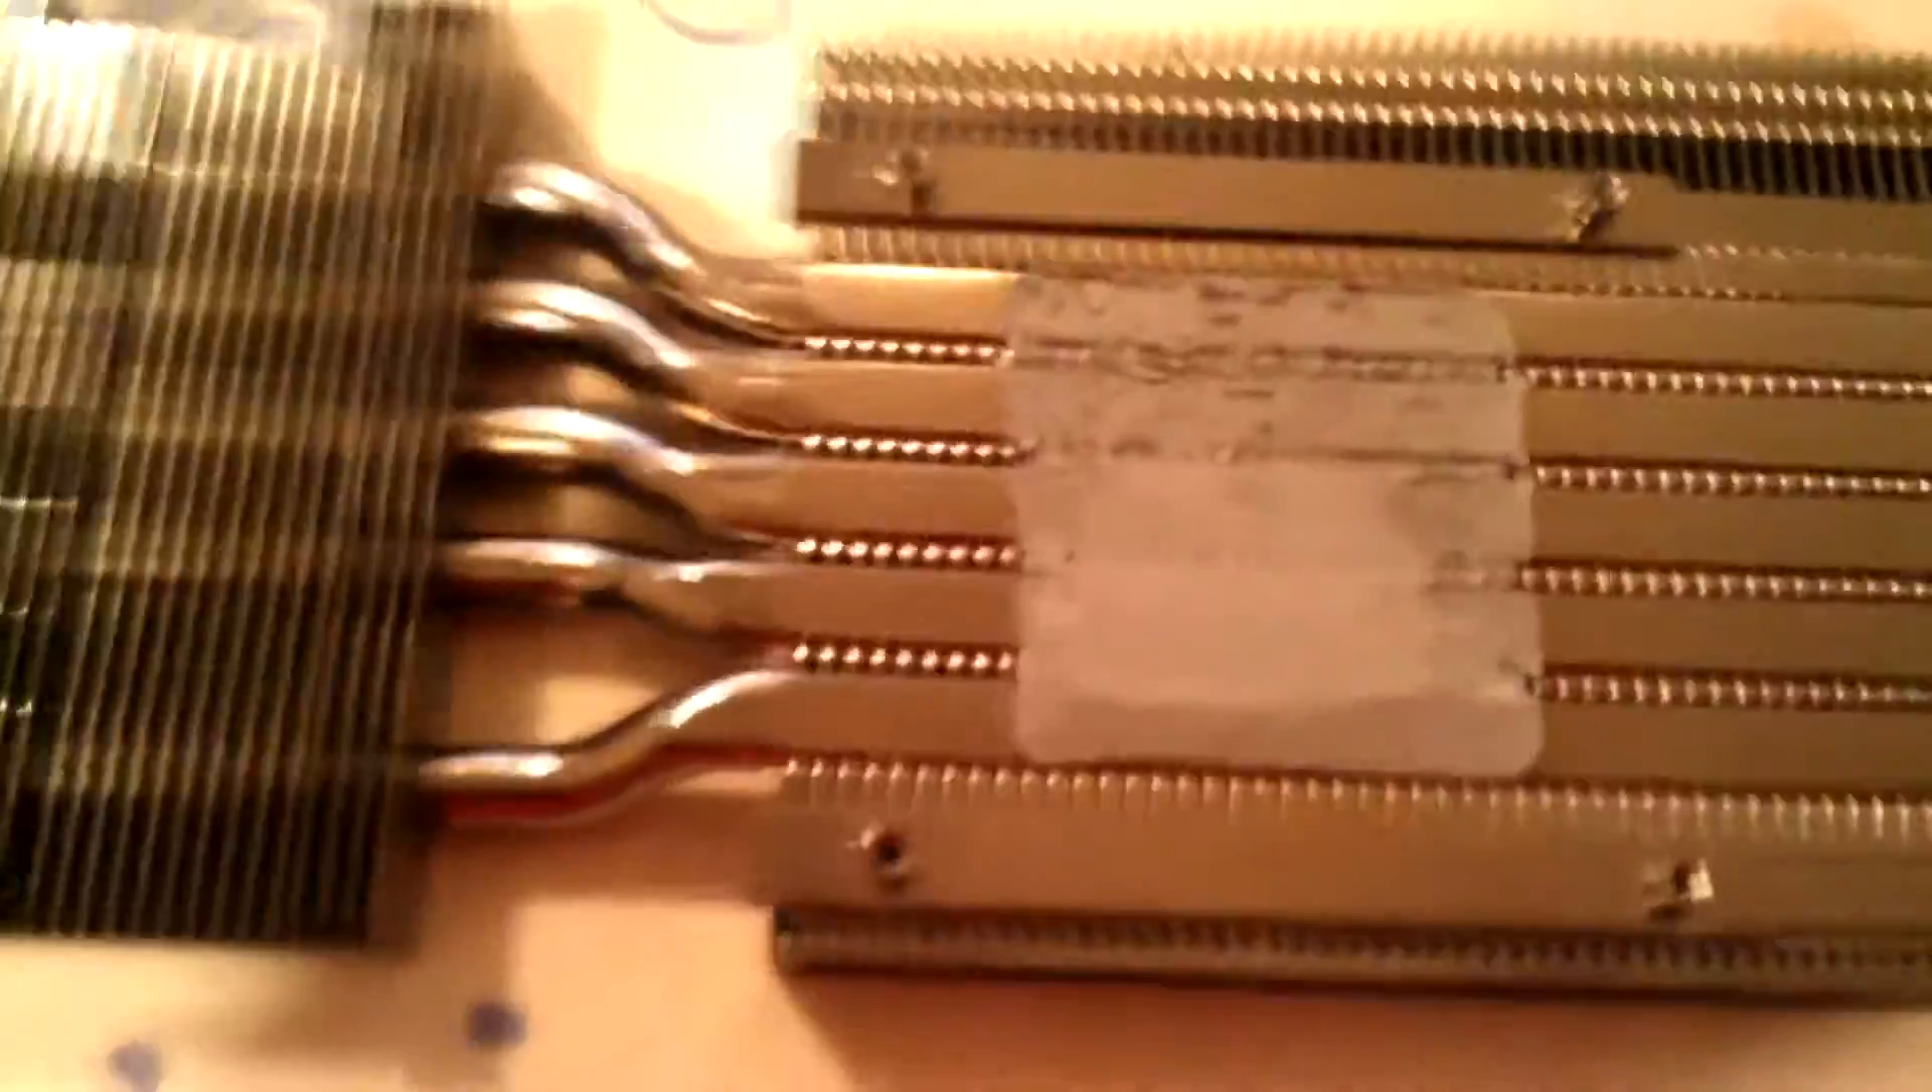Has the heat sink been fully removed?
Yes.